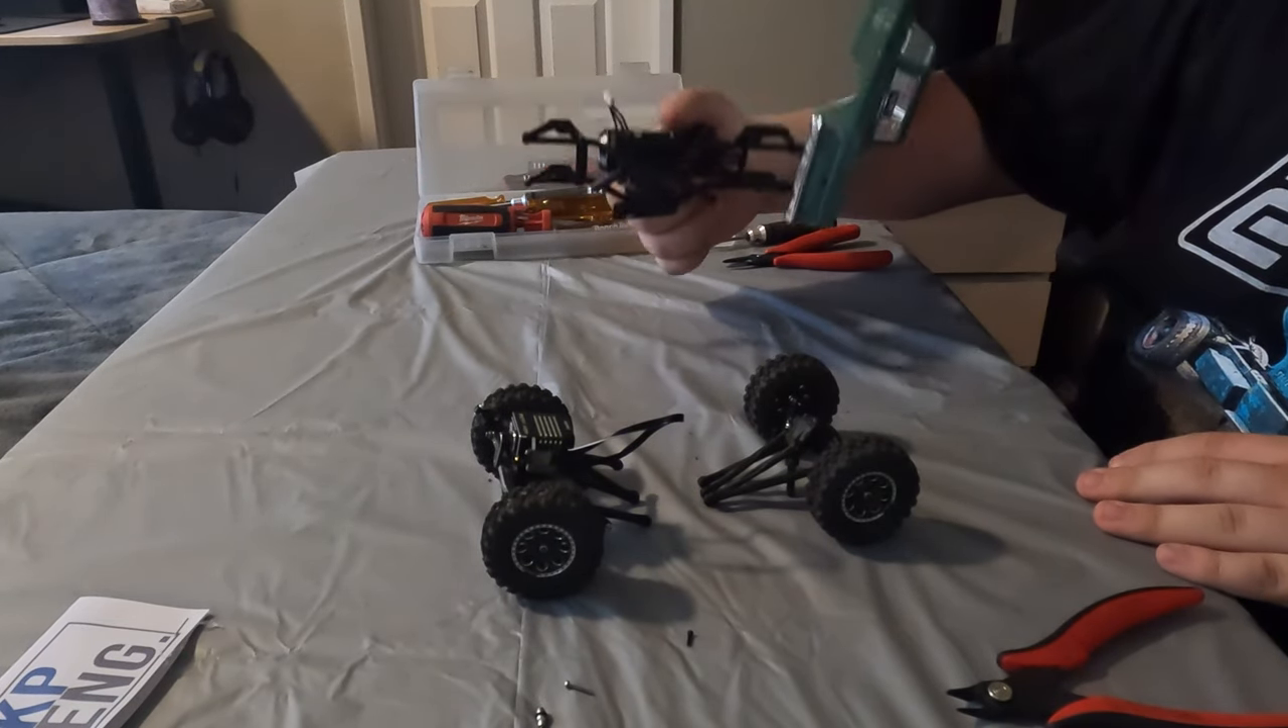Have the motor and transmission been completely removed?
No.